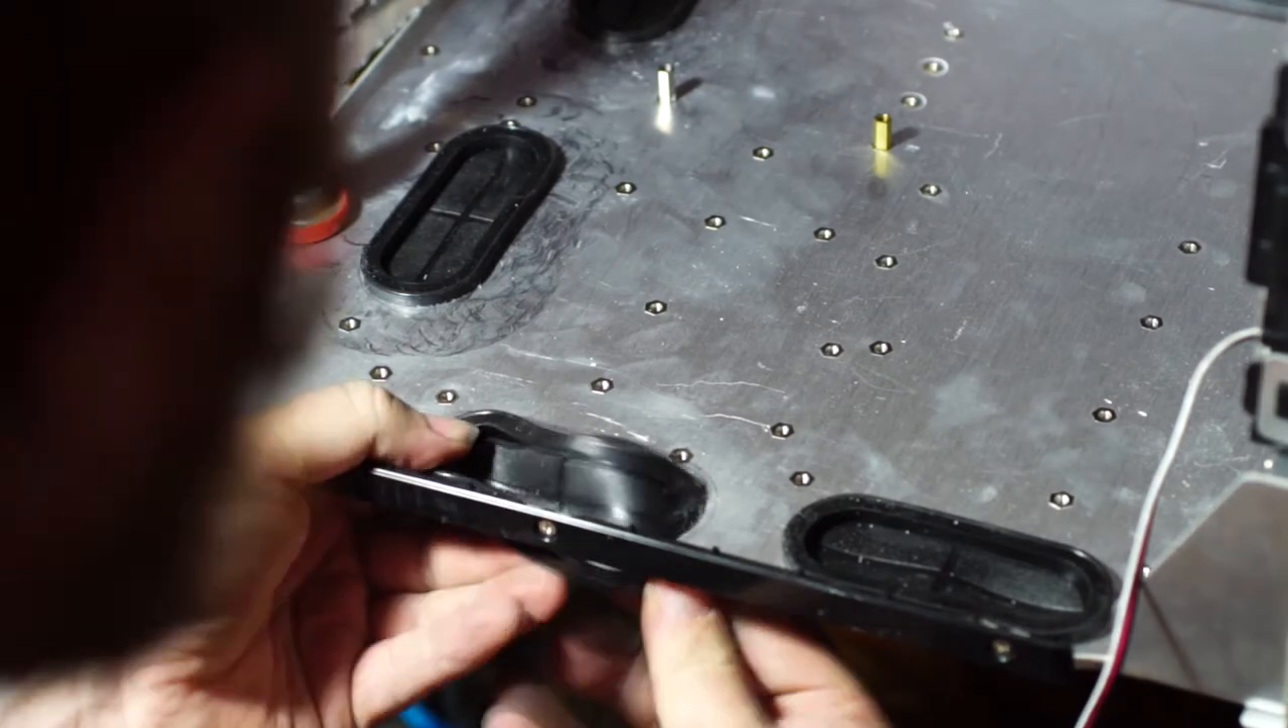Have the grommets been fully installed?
No.